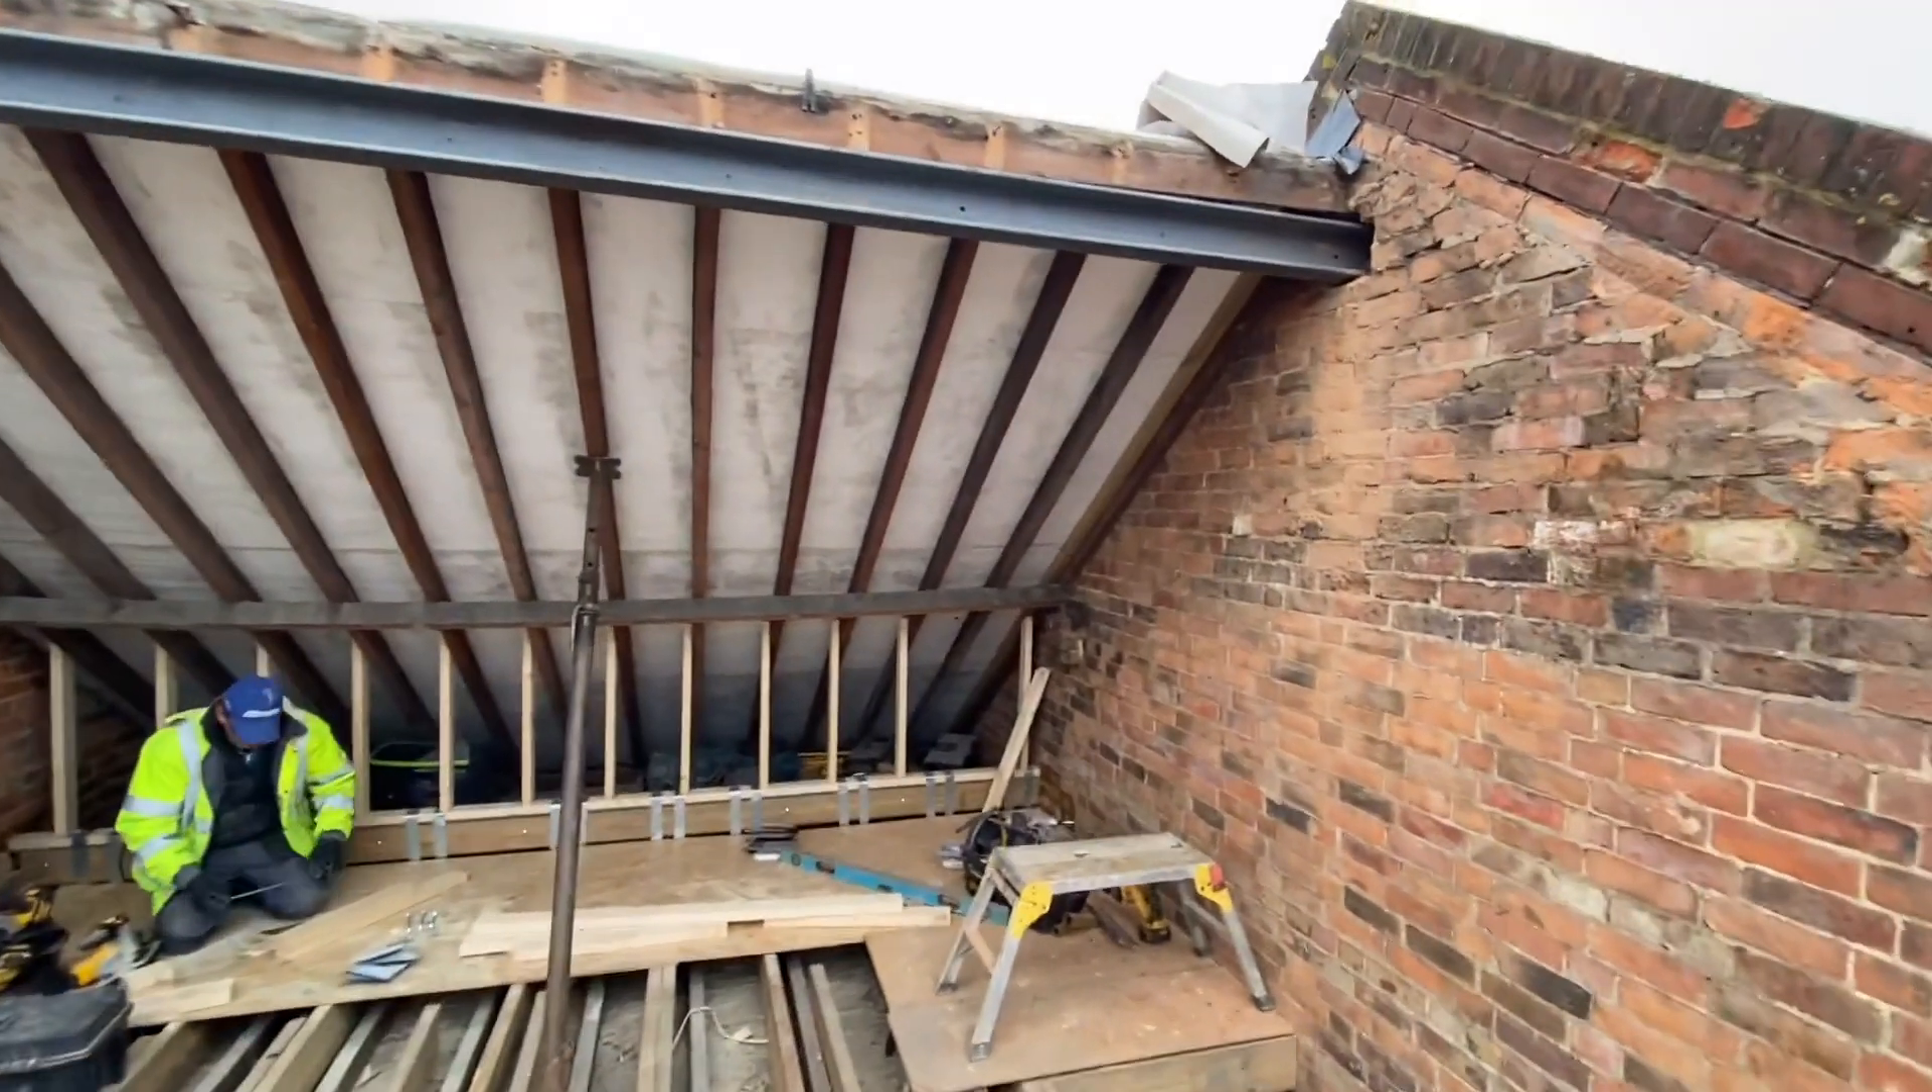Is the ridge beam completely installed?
Yes.